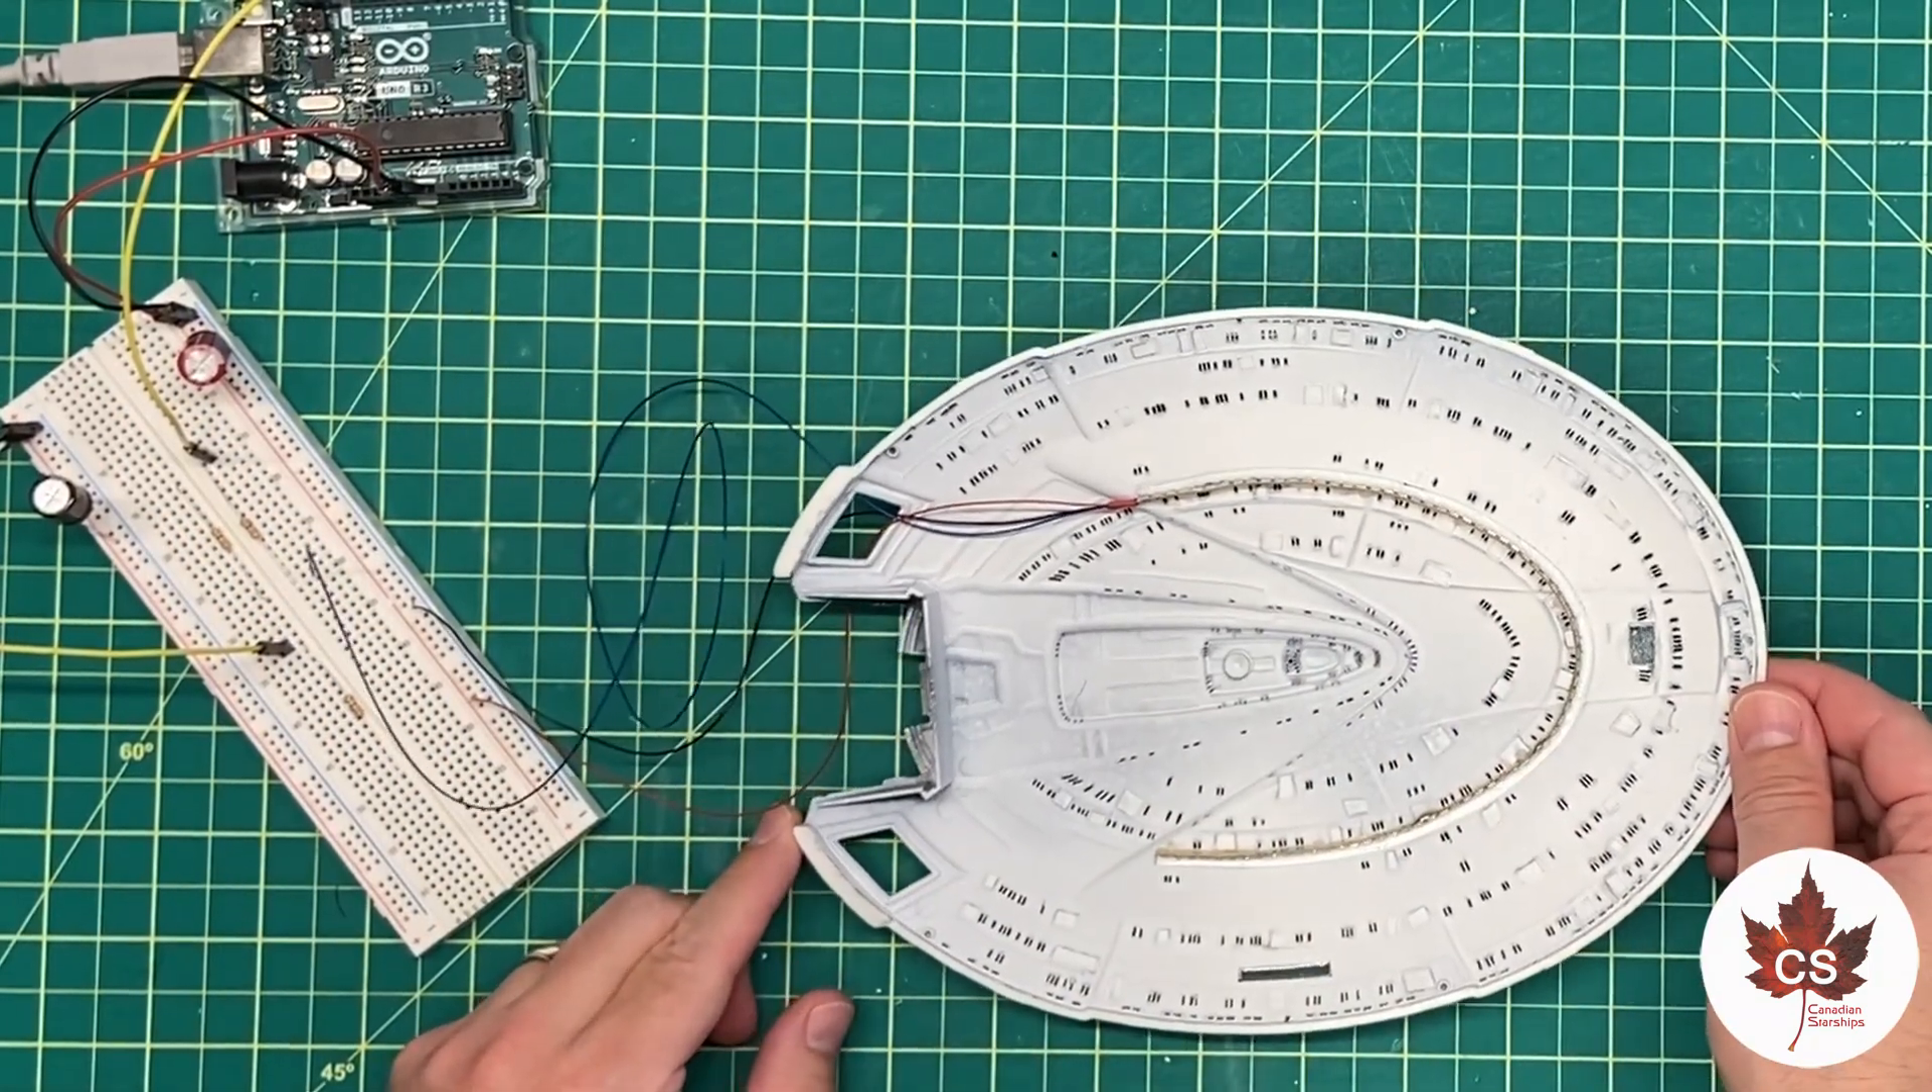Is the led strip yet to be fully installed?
No.